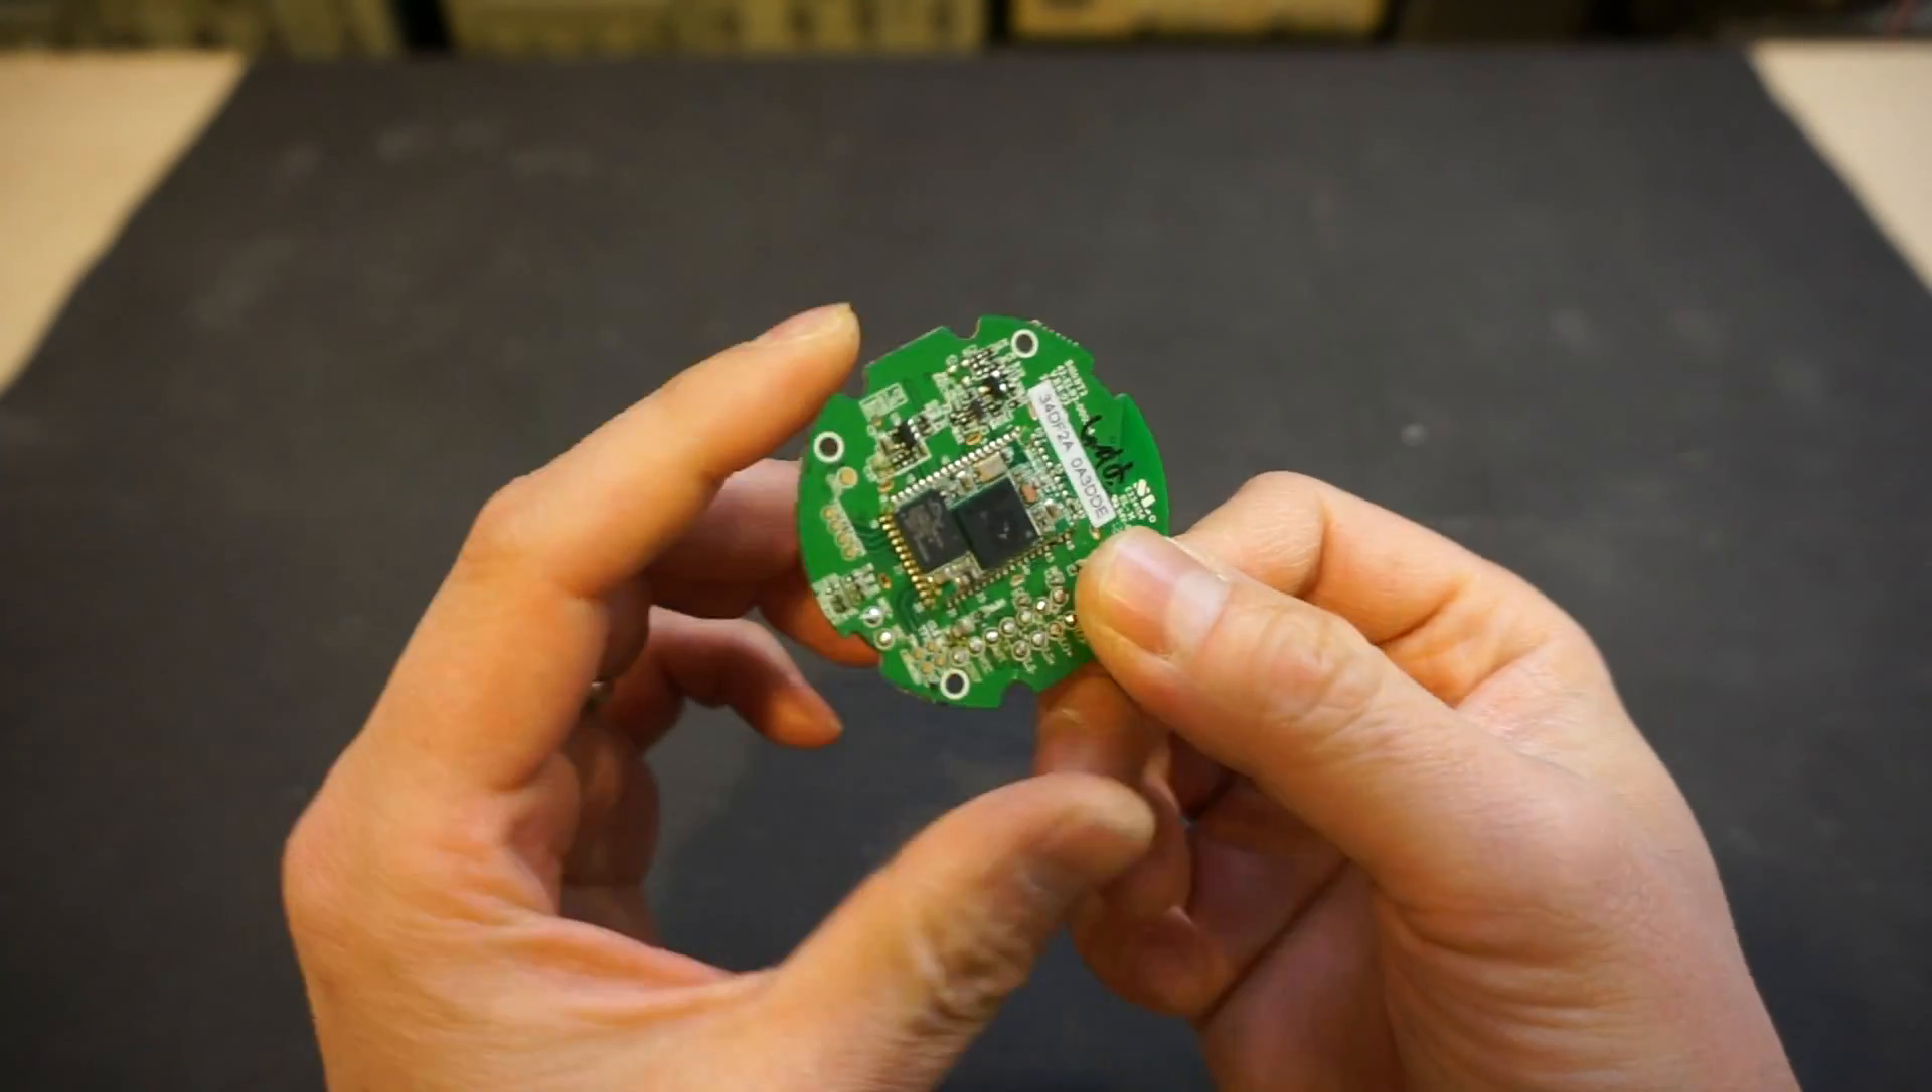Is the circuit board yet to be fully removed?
No.